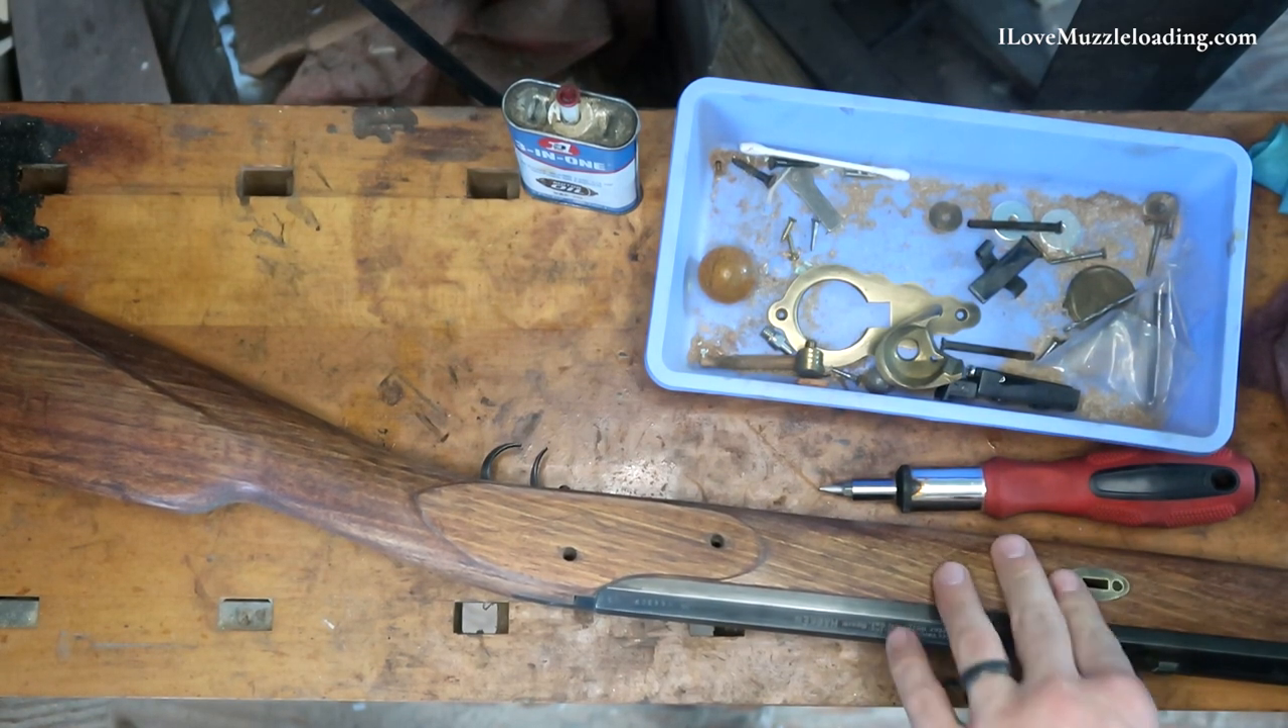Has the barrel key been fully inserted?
No.